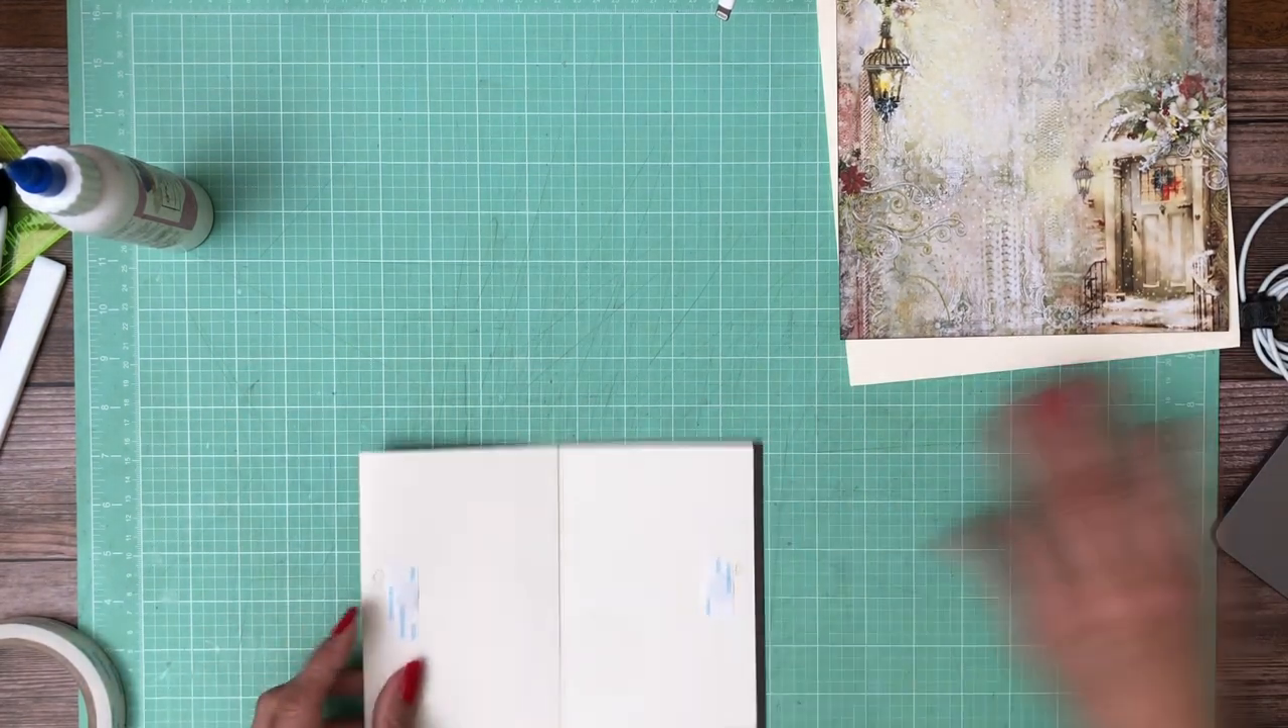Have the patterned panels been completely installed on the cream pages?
No.